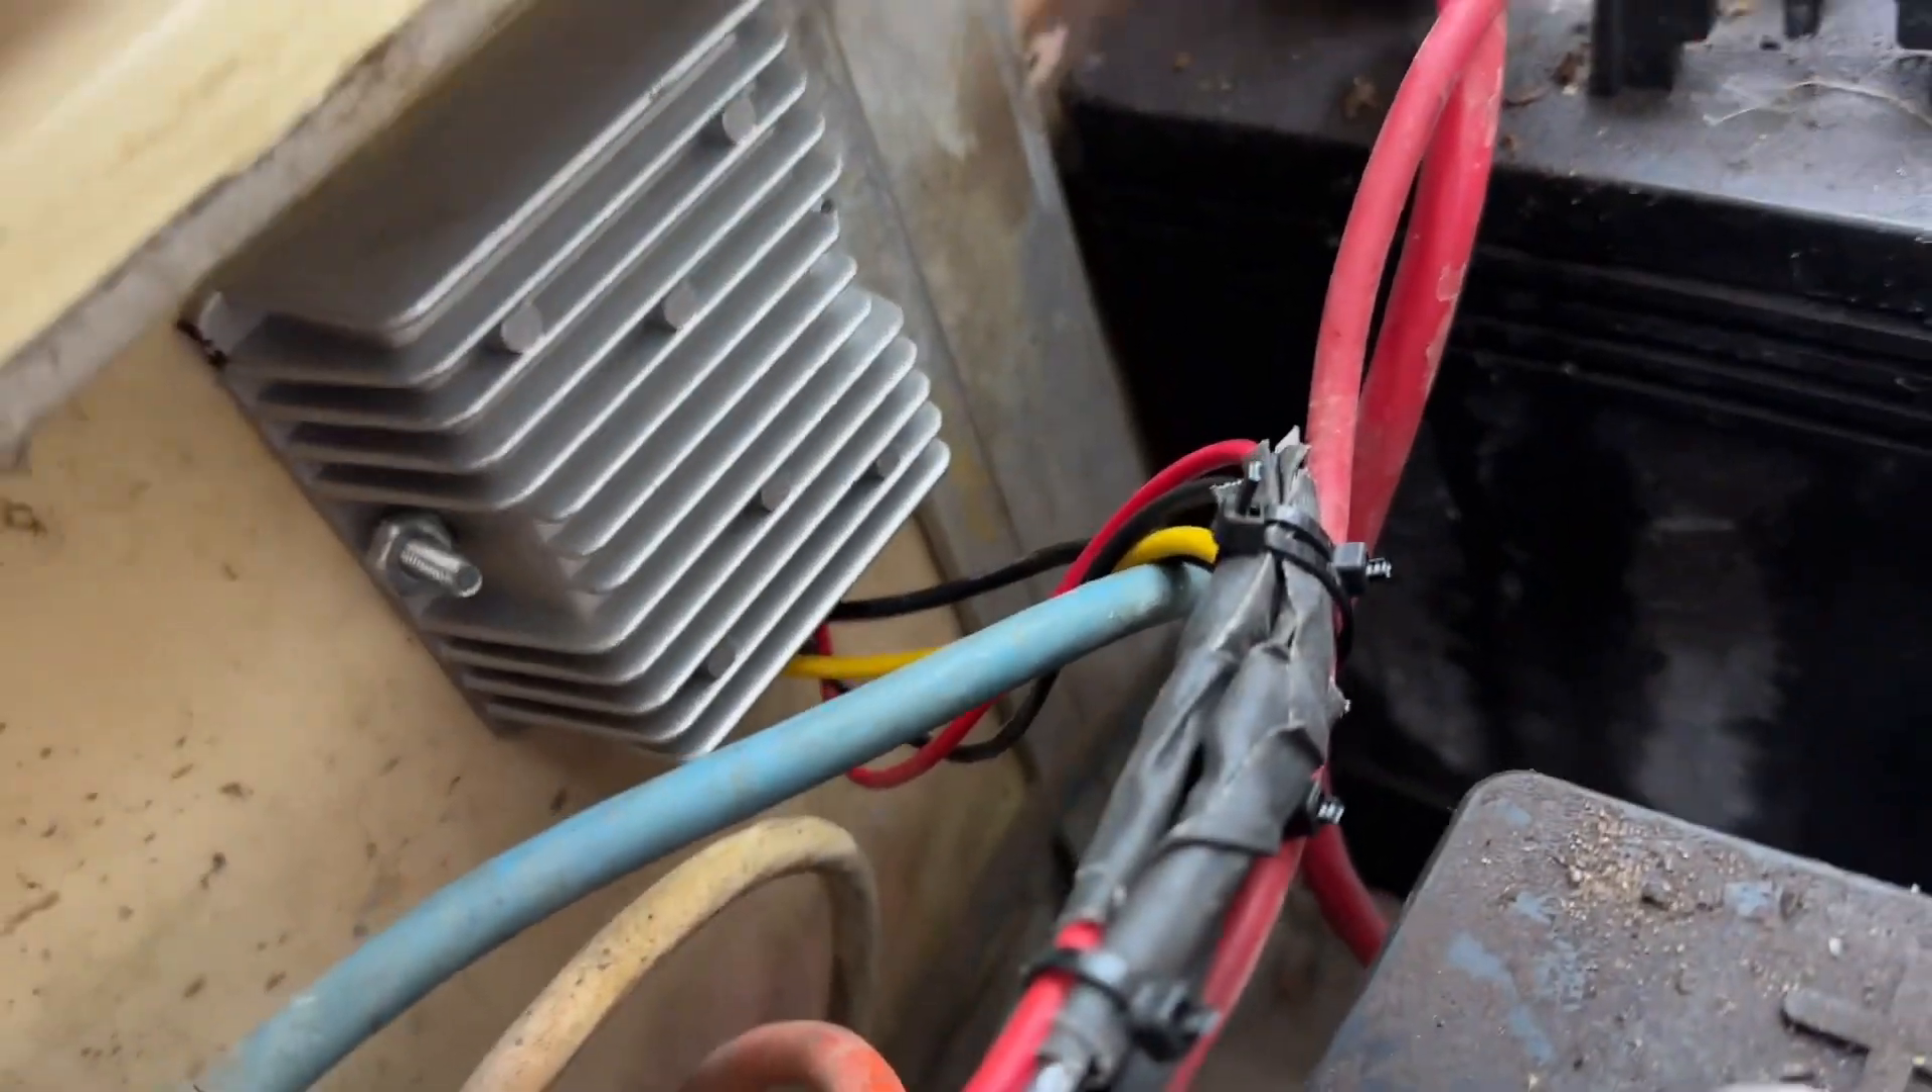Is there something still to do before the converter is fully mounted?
No.